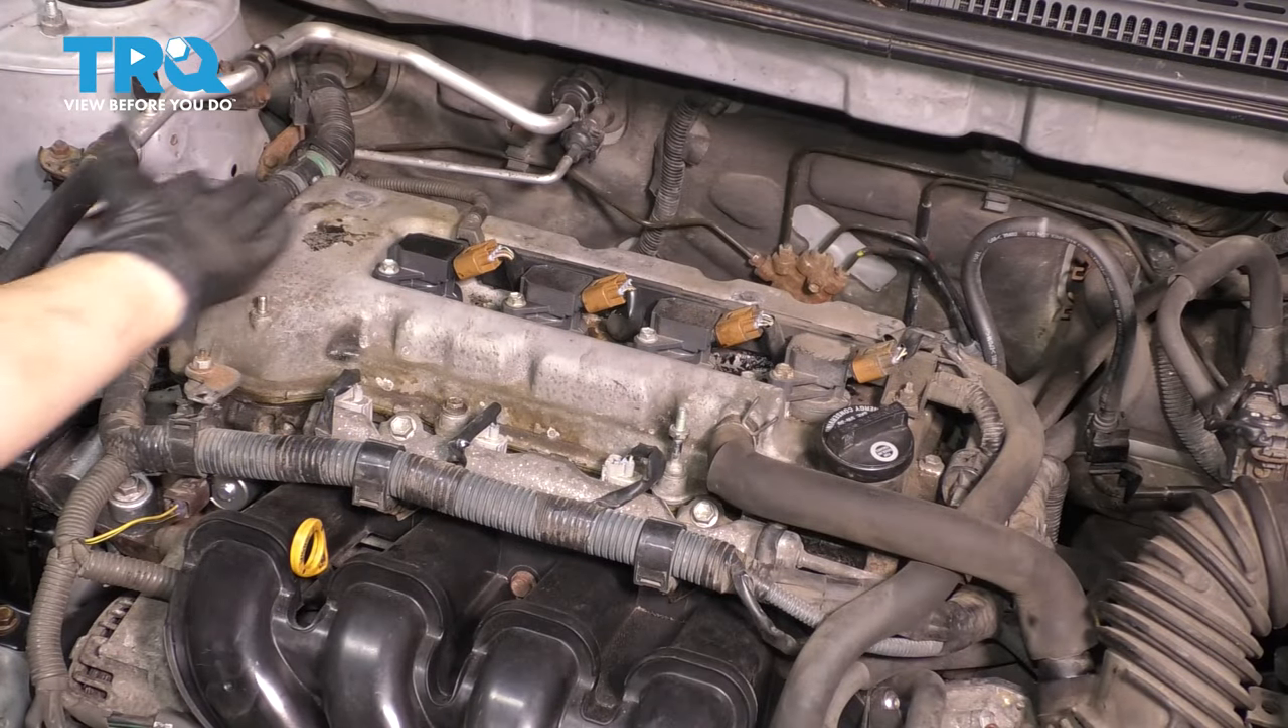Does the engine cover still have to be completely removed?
No.